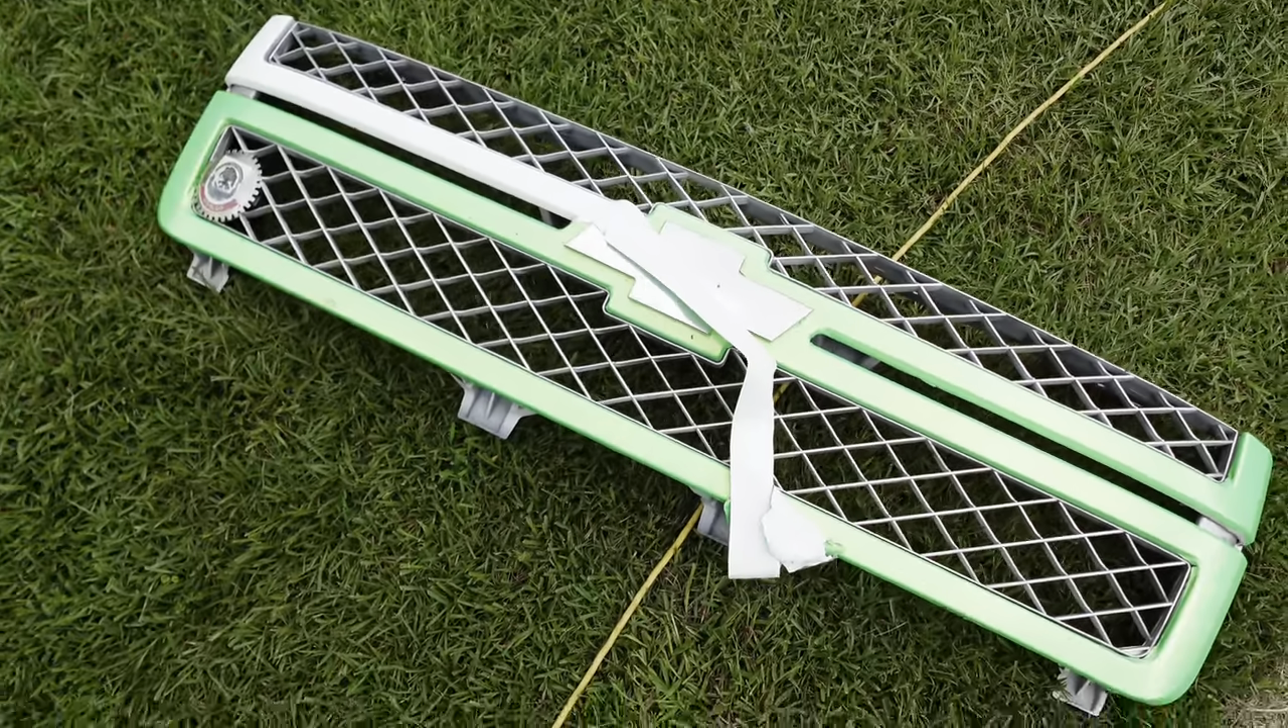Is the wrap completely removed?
No.